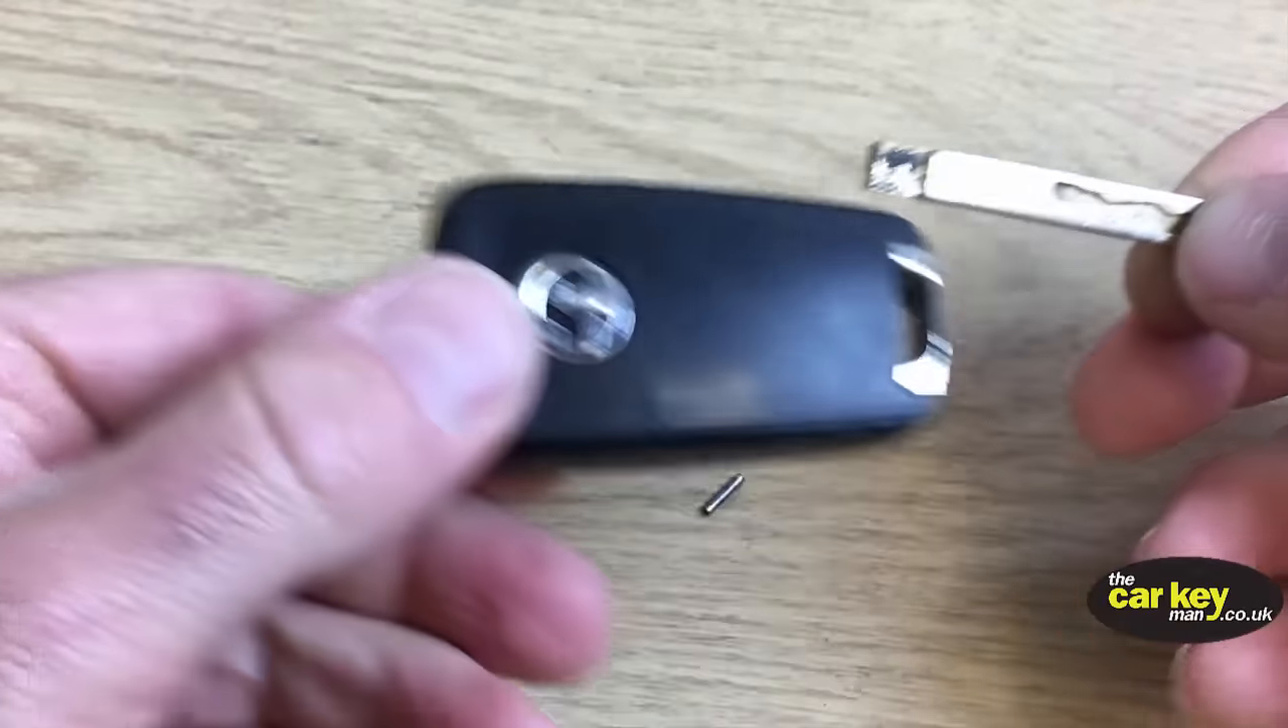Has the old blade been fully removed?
Yes.